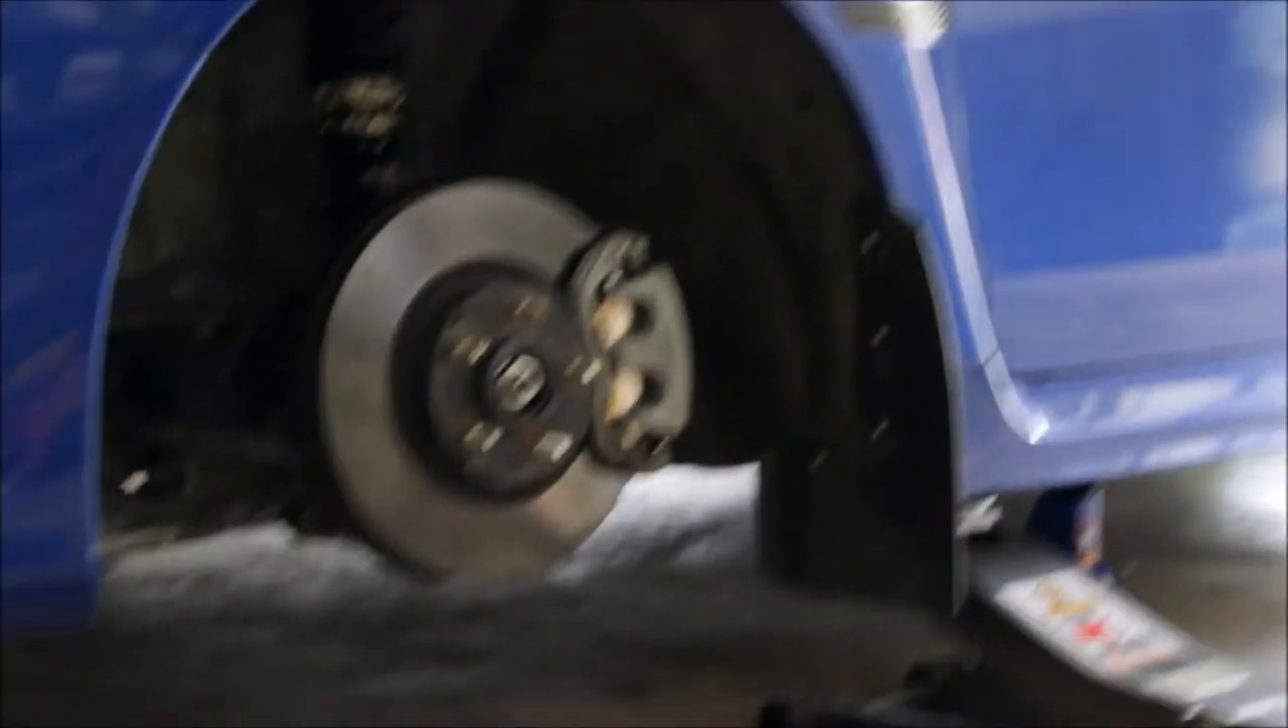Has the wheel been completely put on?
No.